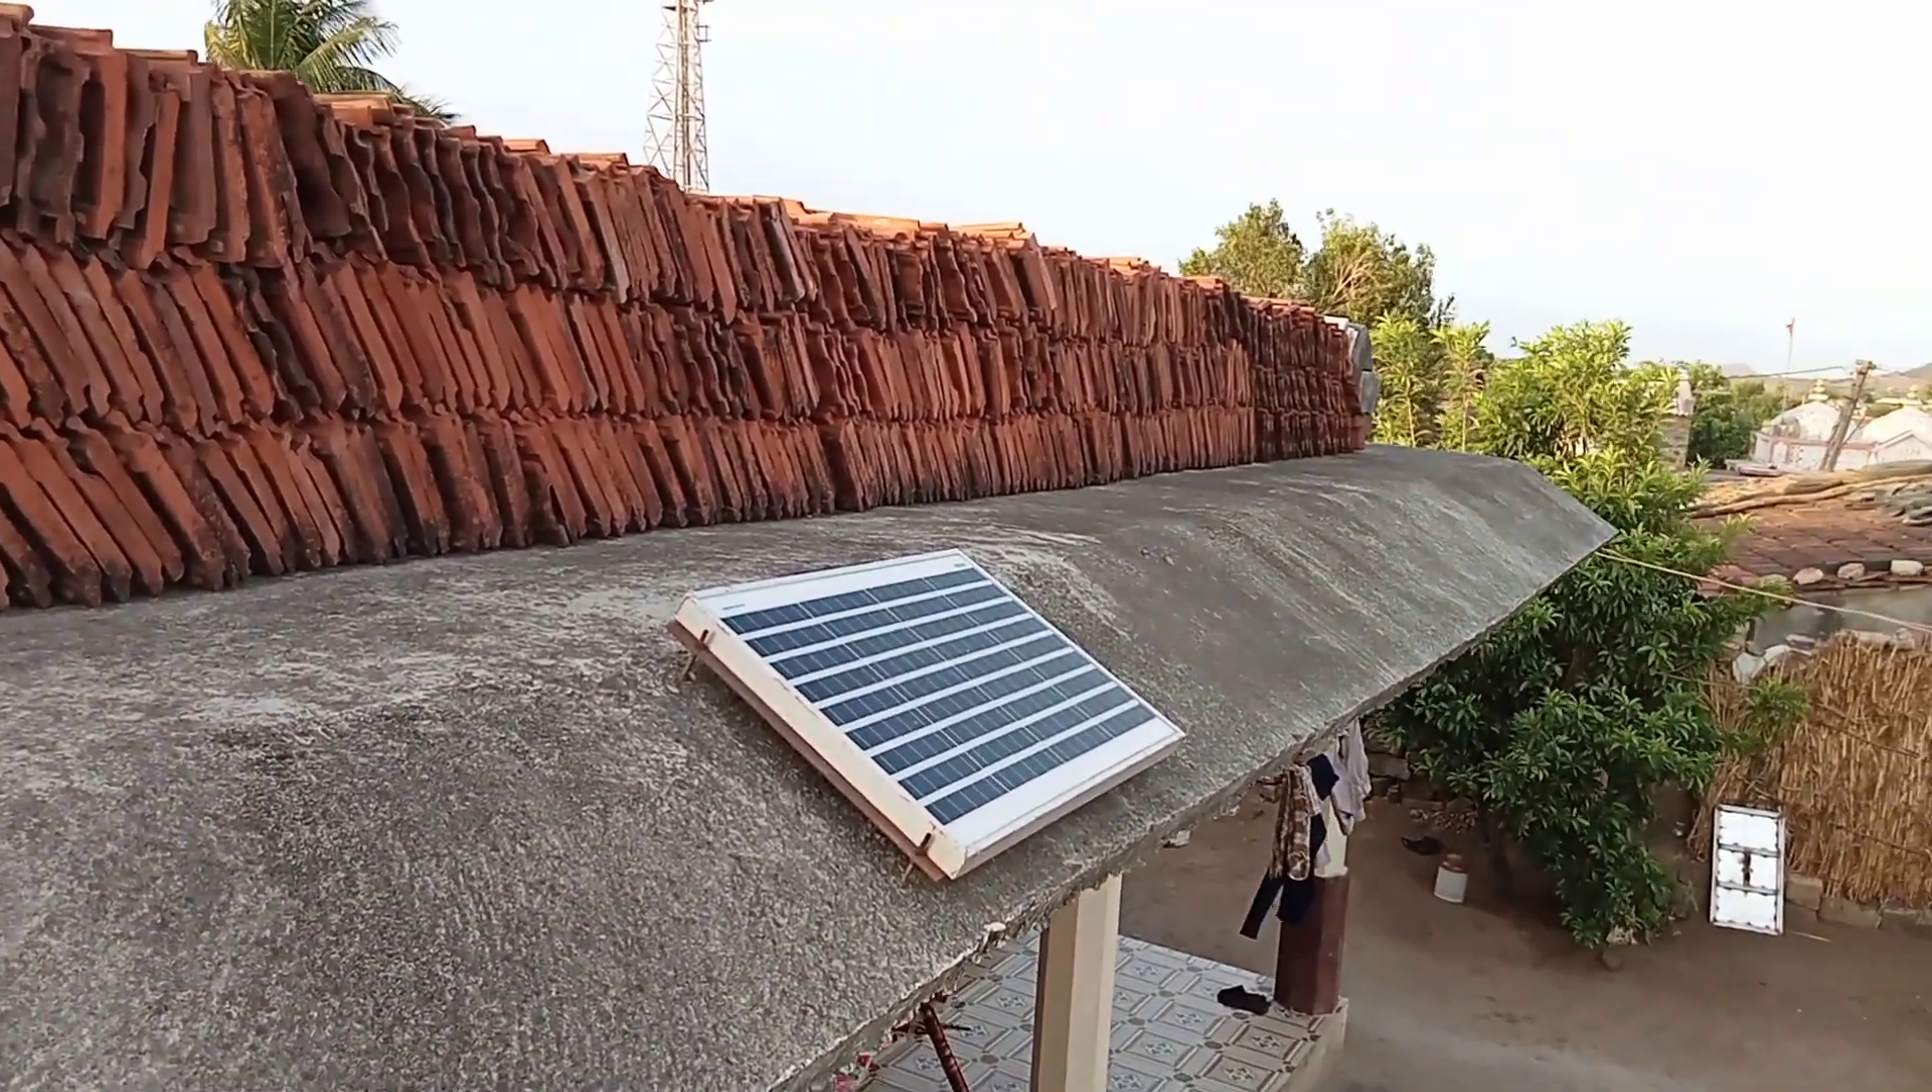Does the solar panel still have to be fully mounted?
No.